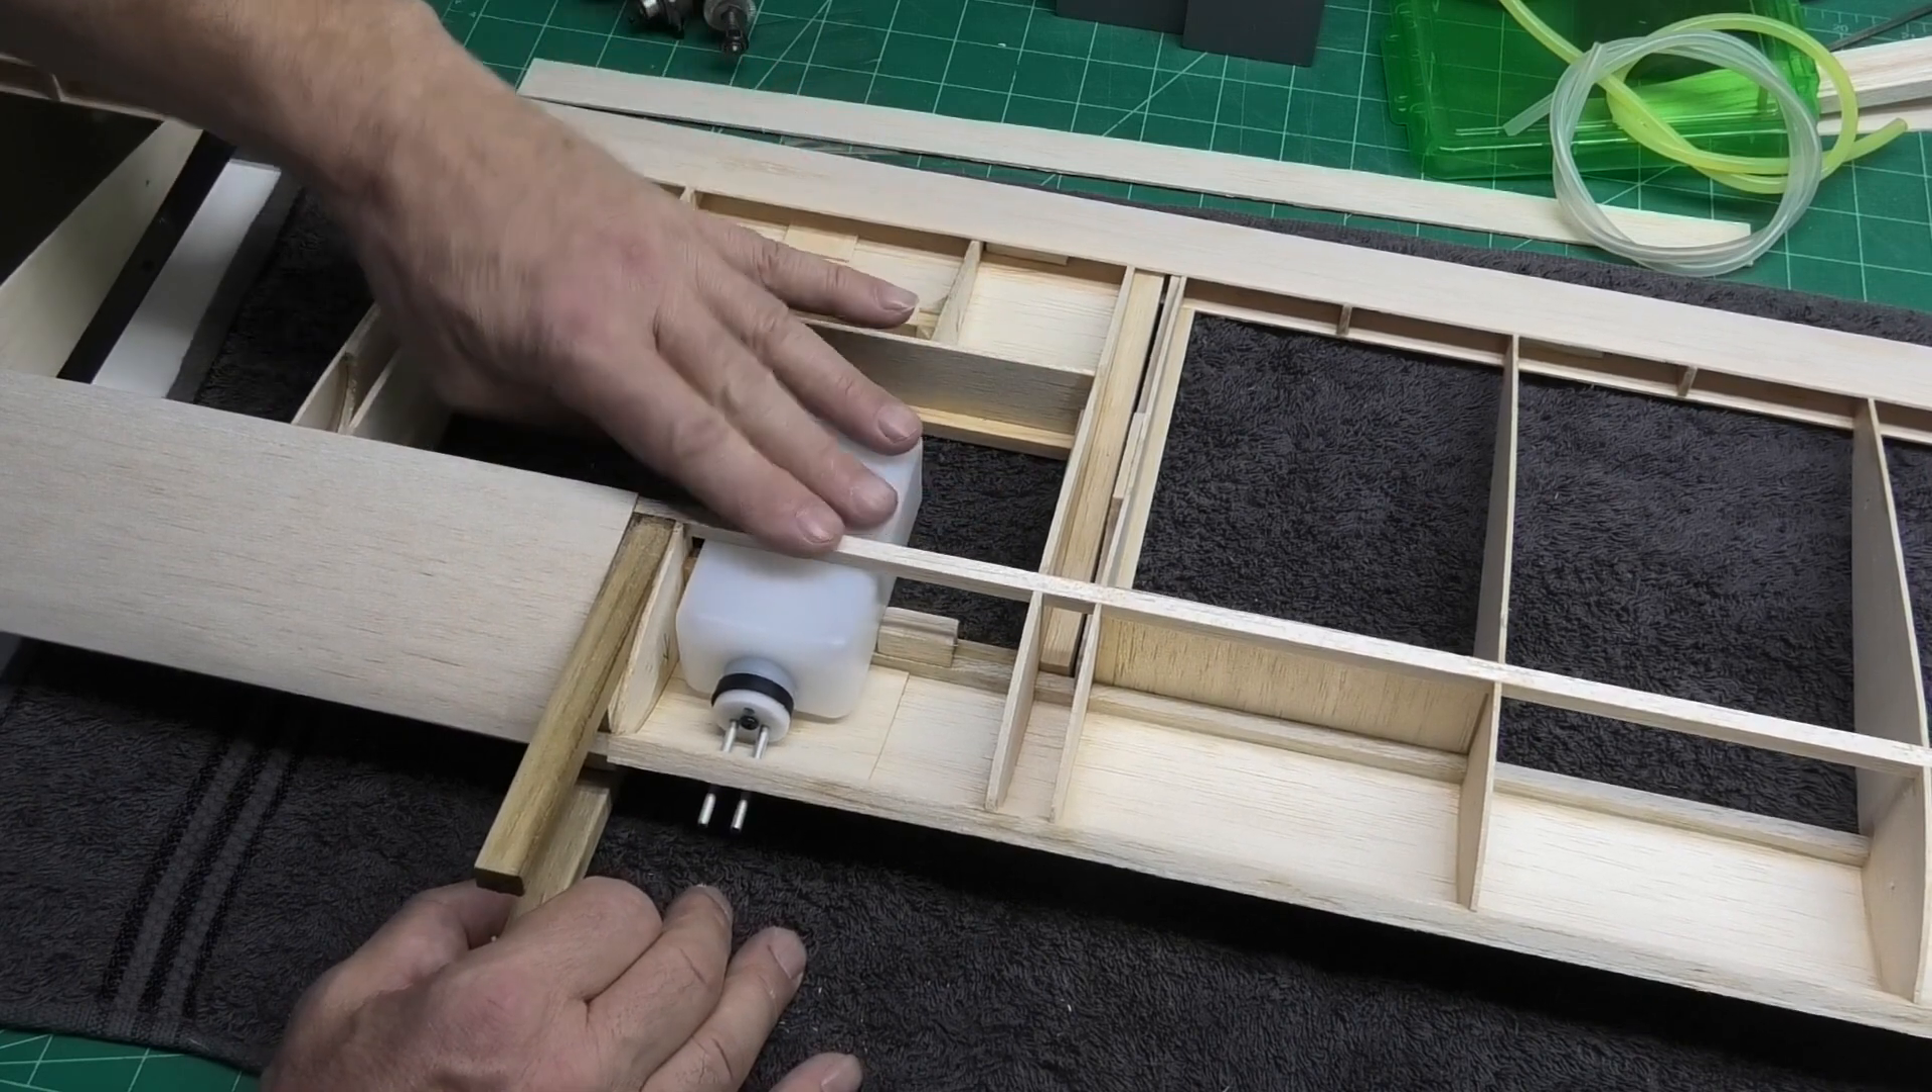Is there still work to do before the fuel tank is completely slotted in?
No.